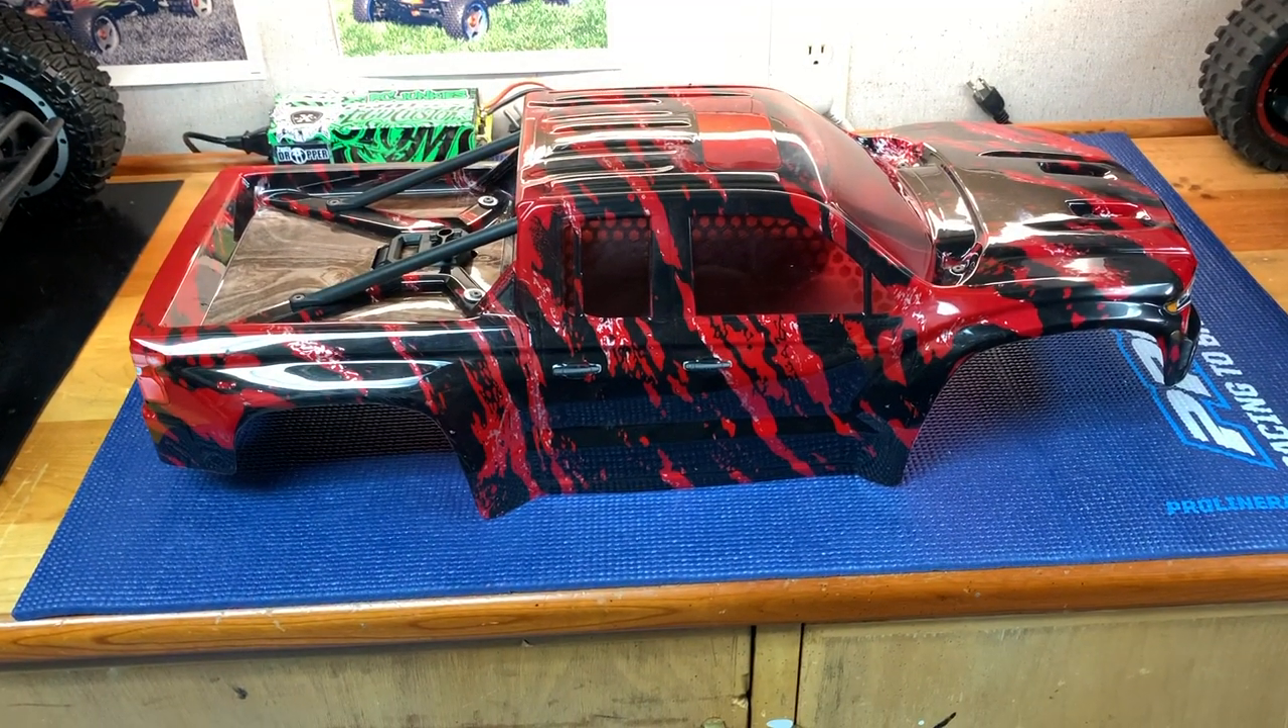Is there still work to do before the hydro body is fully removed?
No.